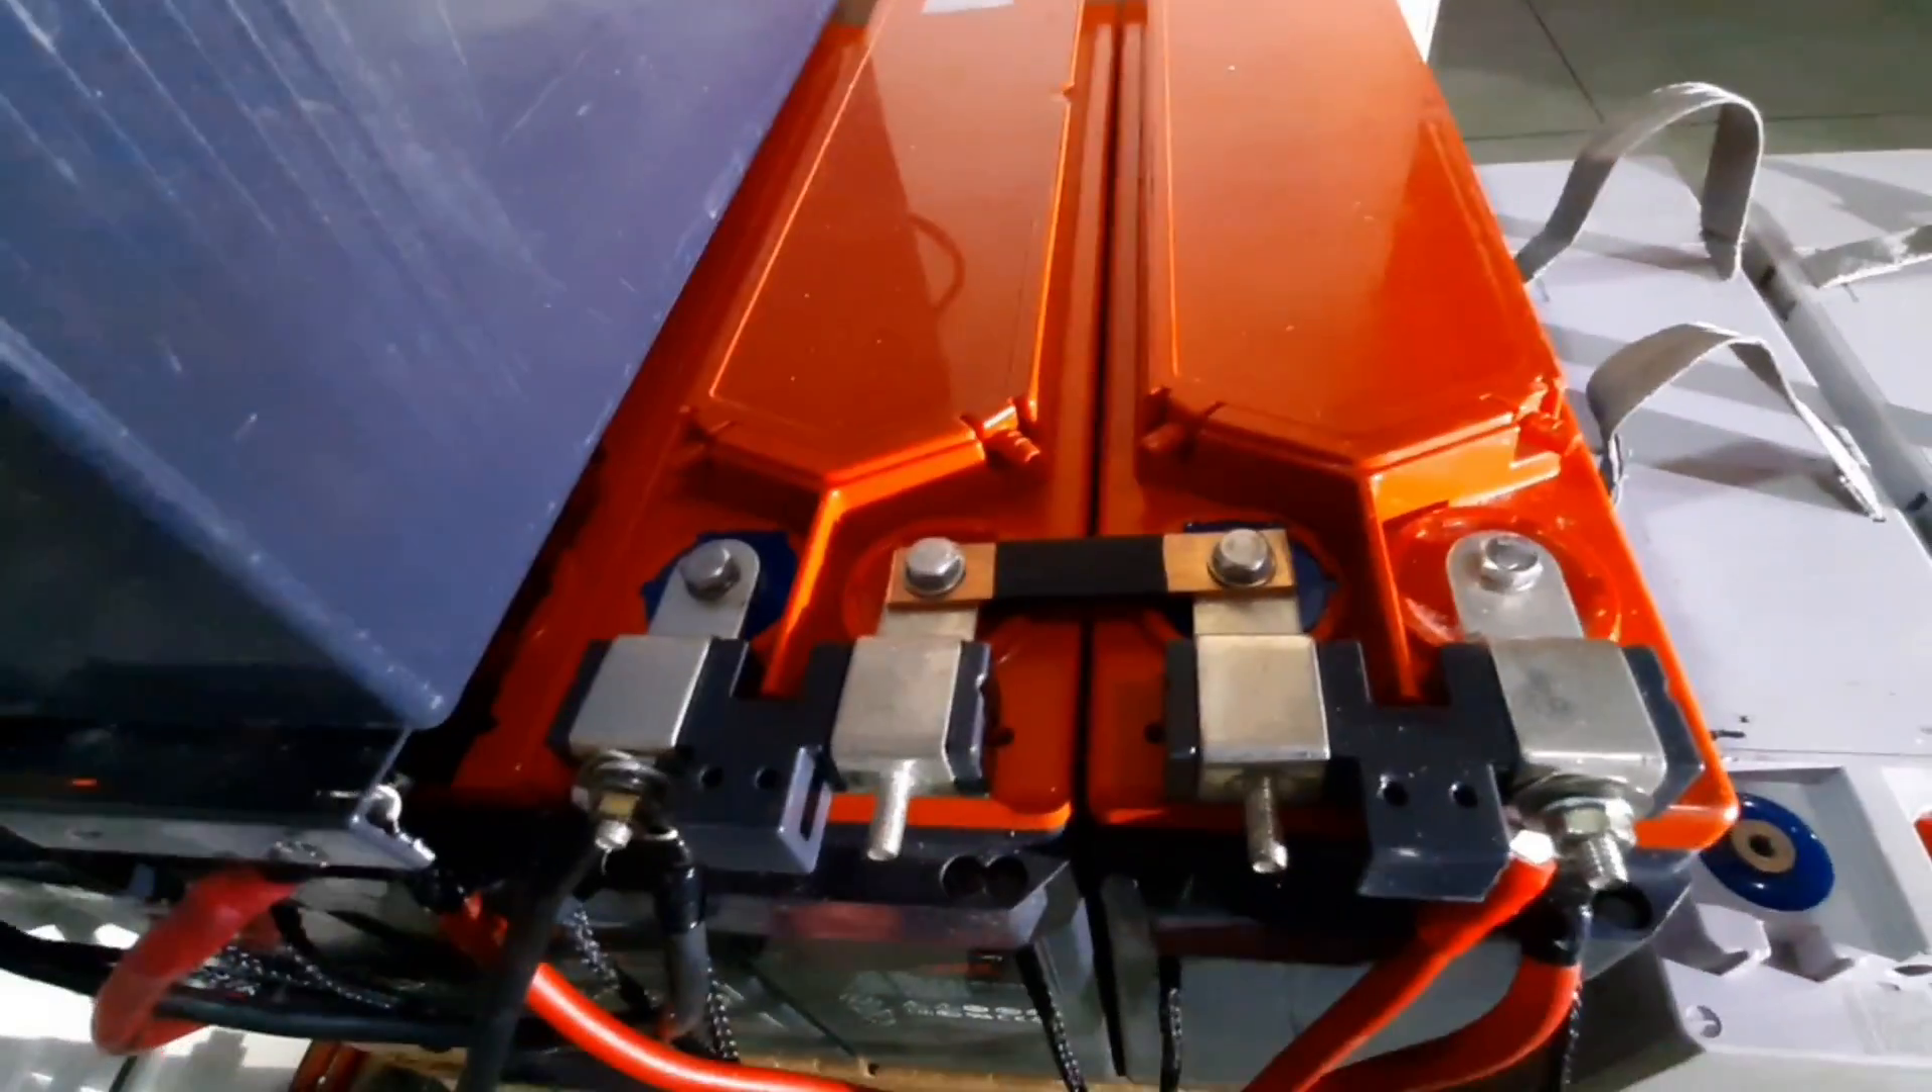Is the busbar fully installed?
Yes.